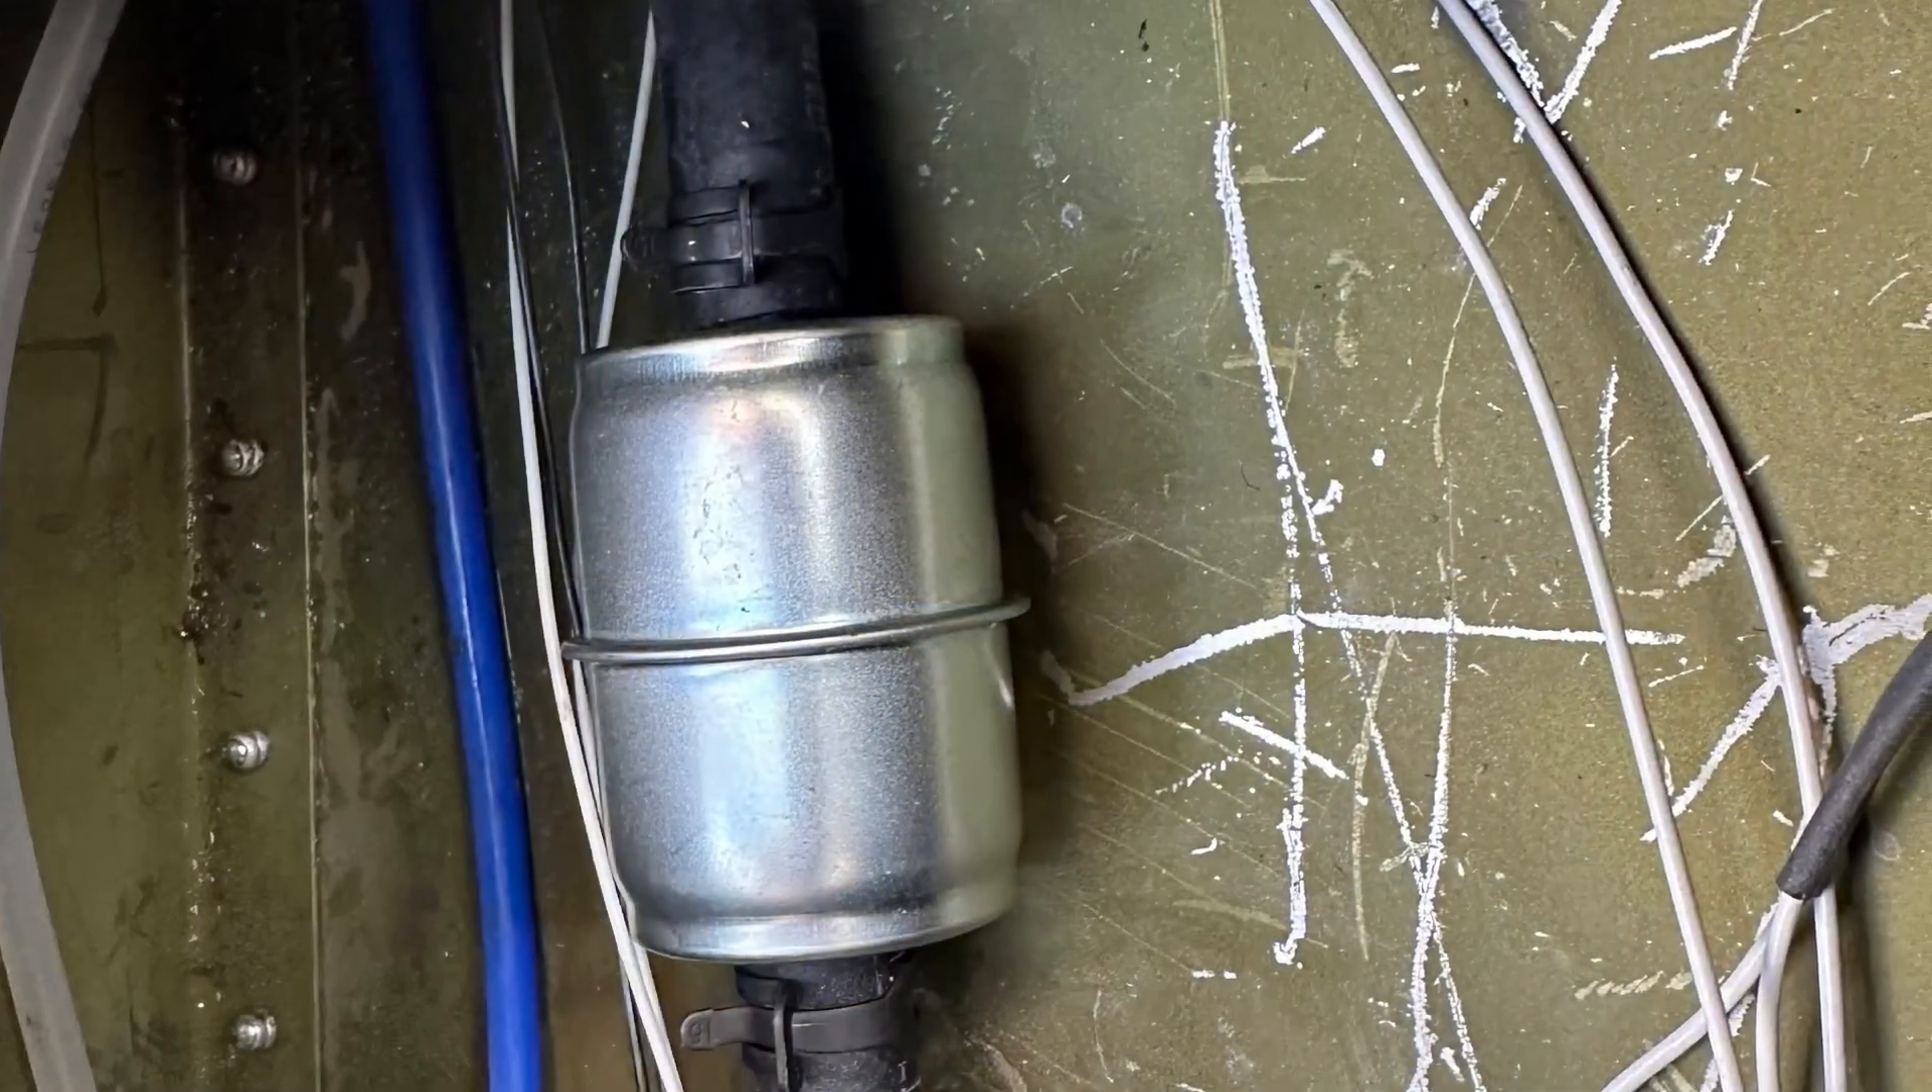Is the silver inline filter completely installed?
Yes.